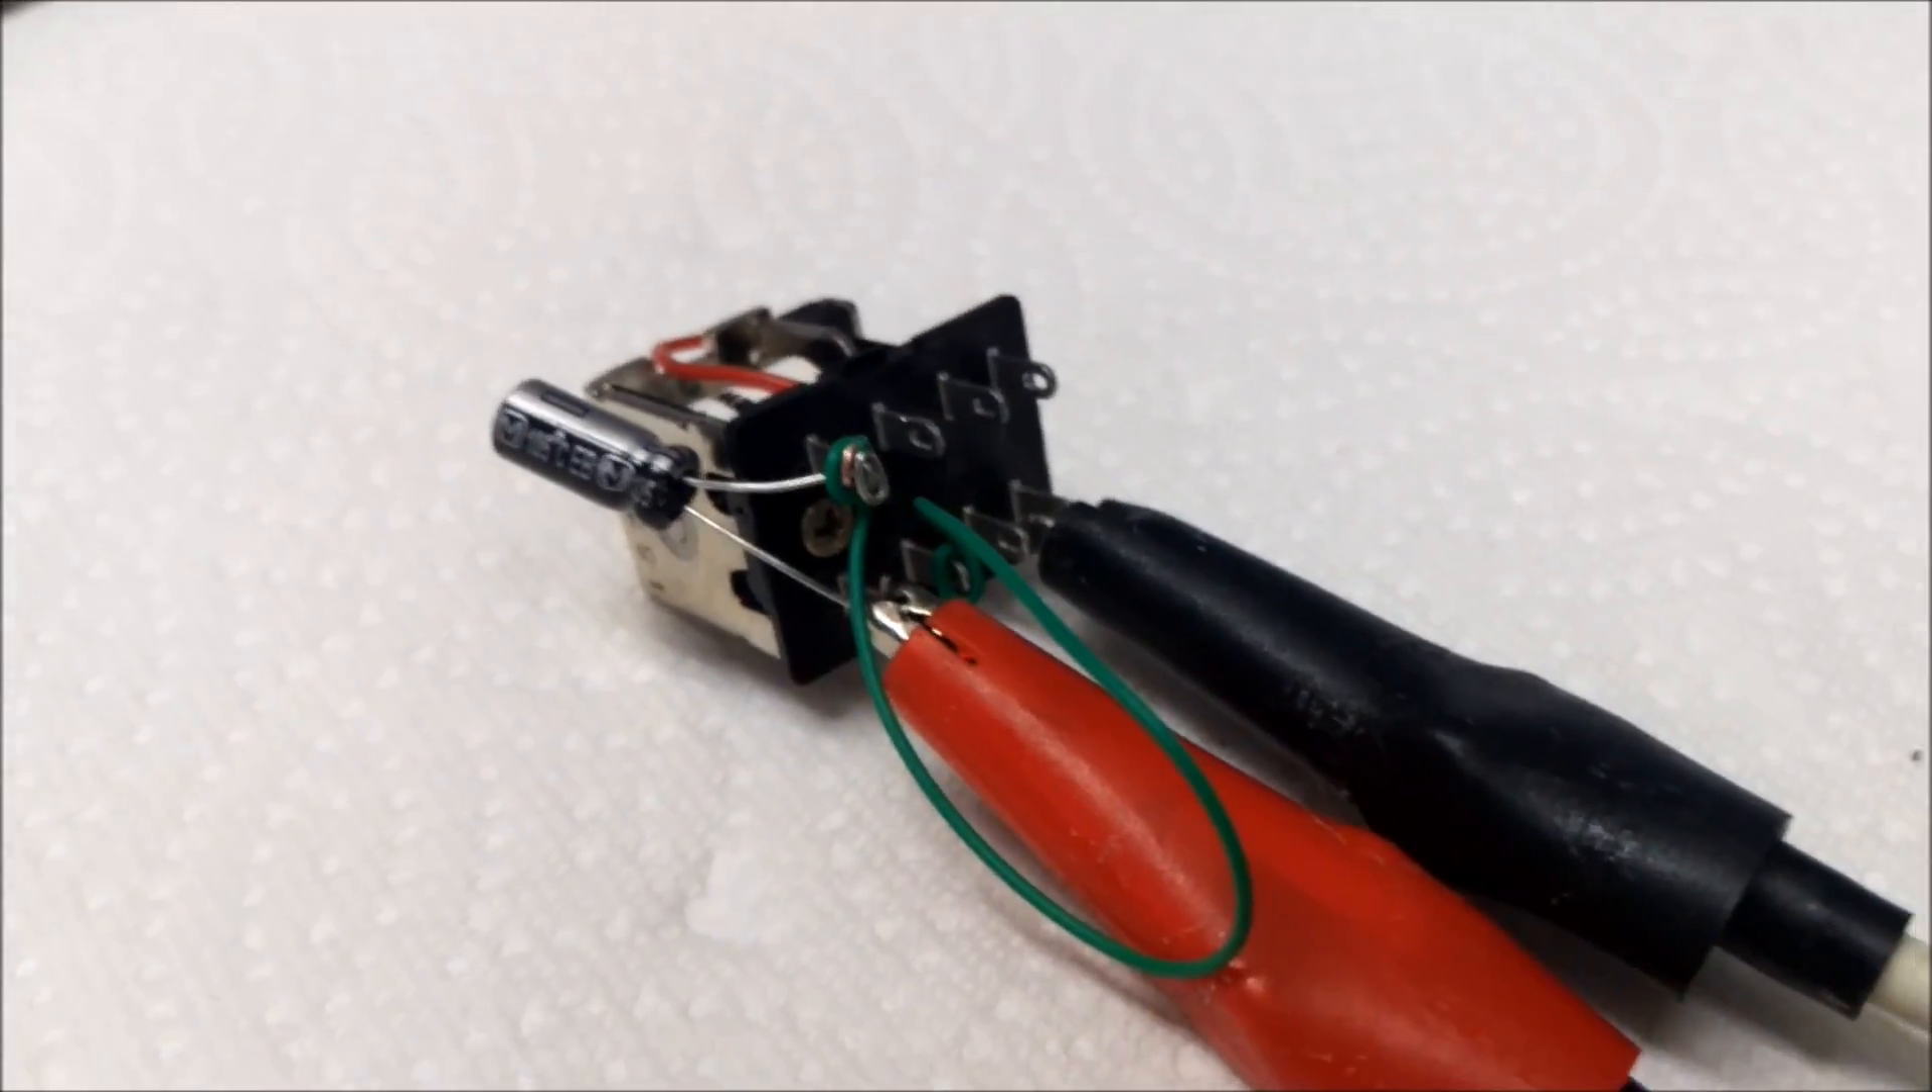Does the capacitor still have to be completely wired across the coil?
No.